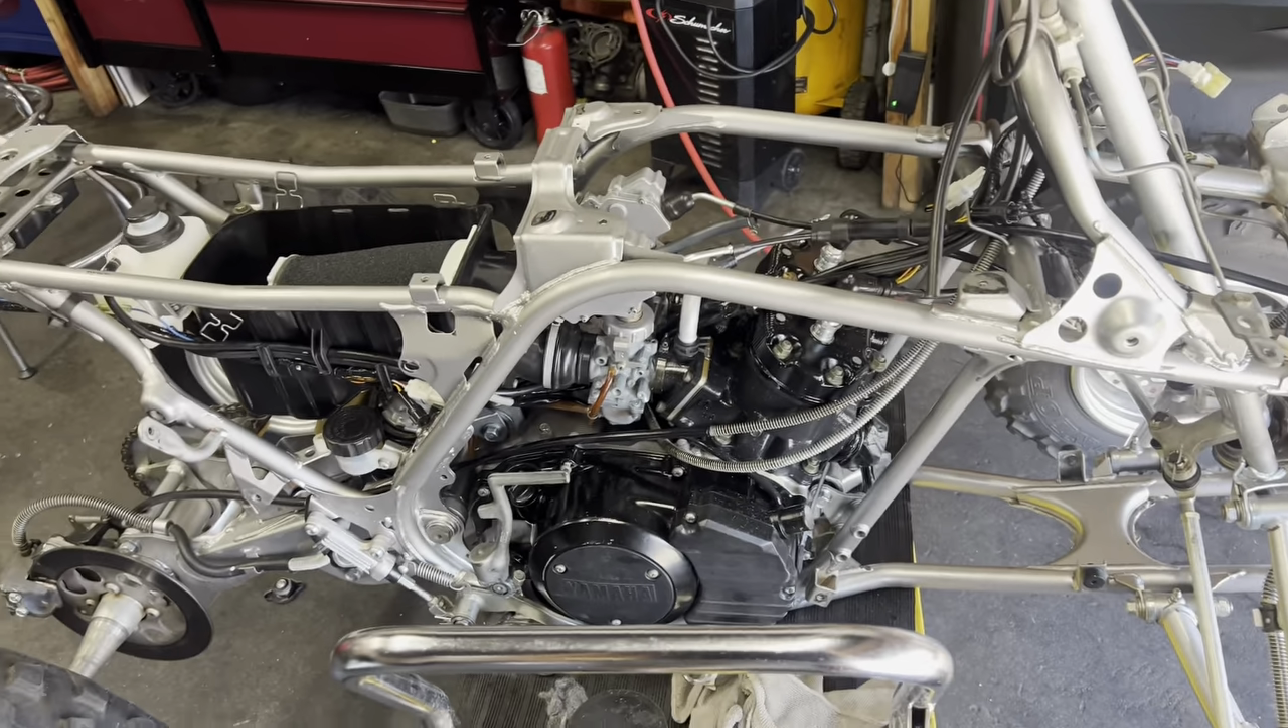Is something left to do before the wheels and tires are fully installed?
Yes.